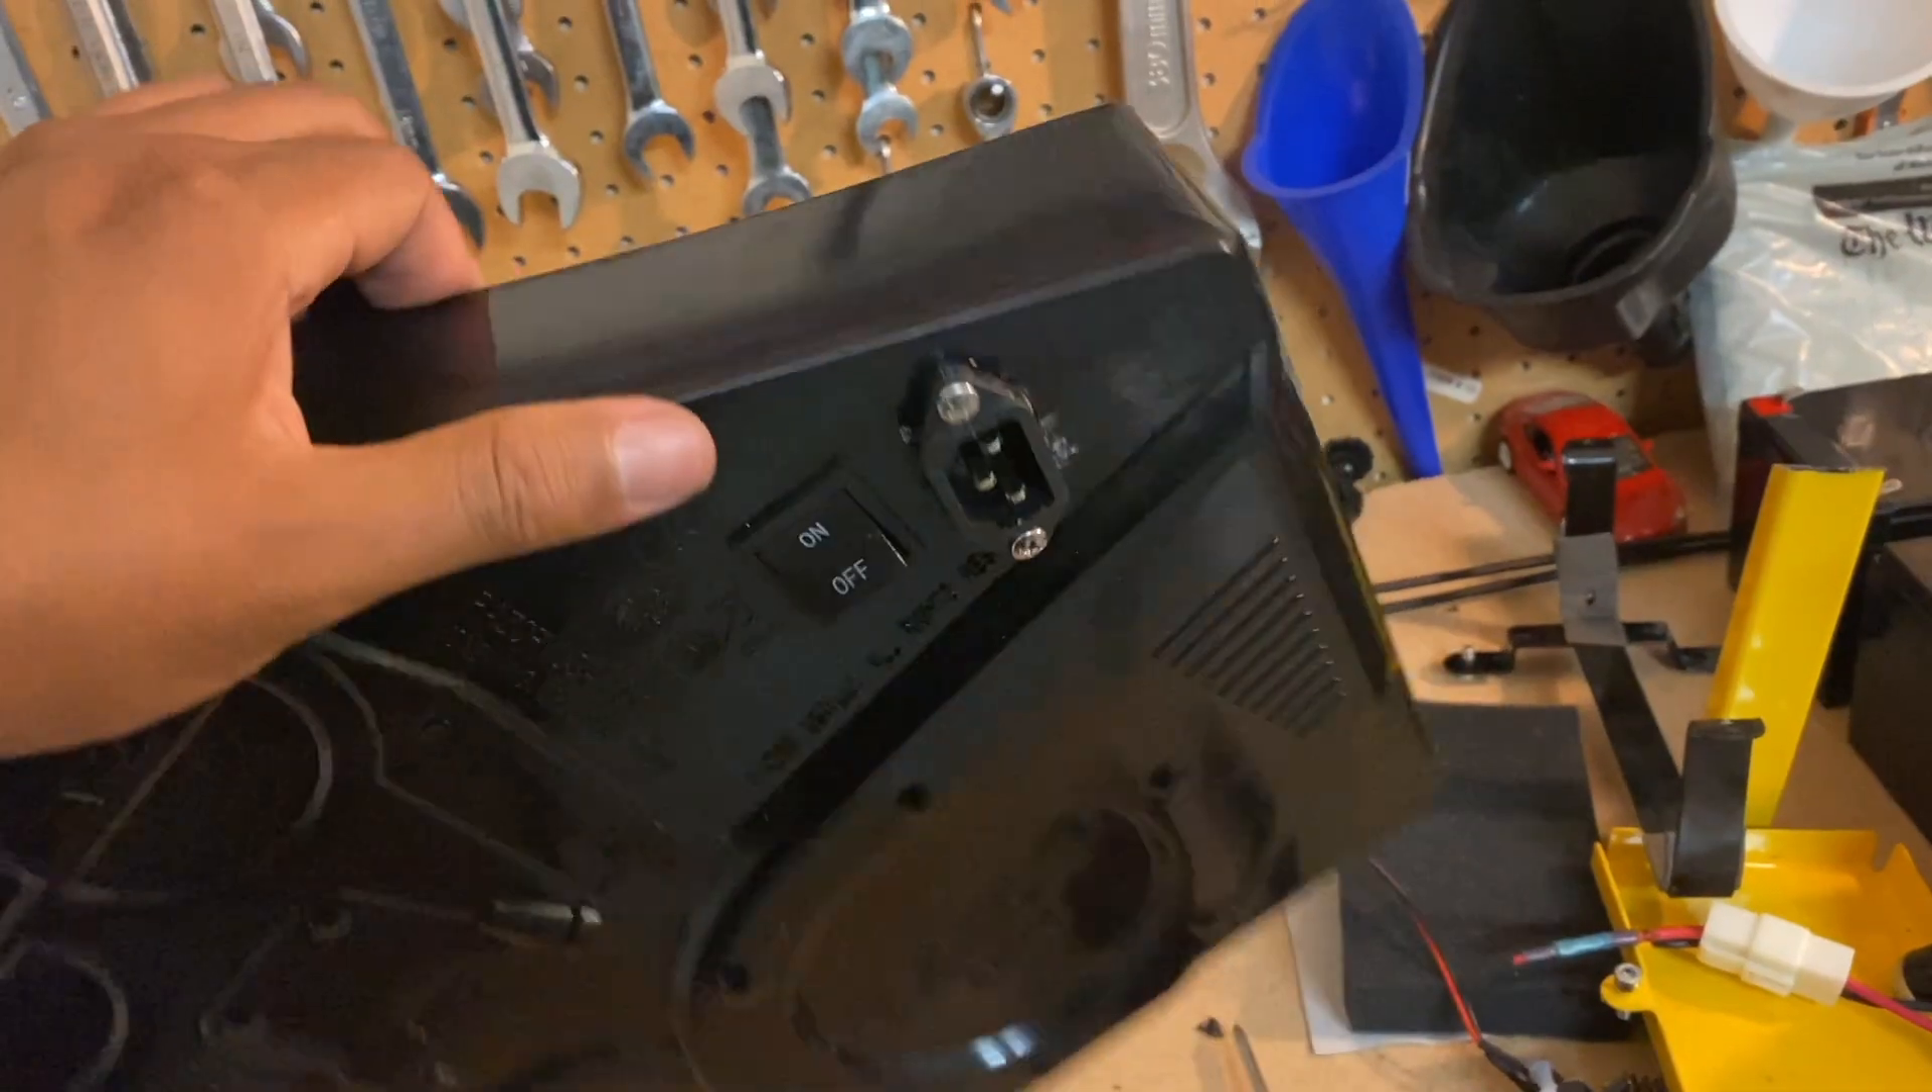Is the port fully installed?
Yes.